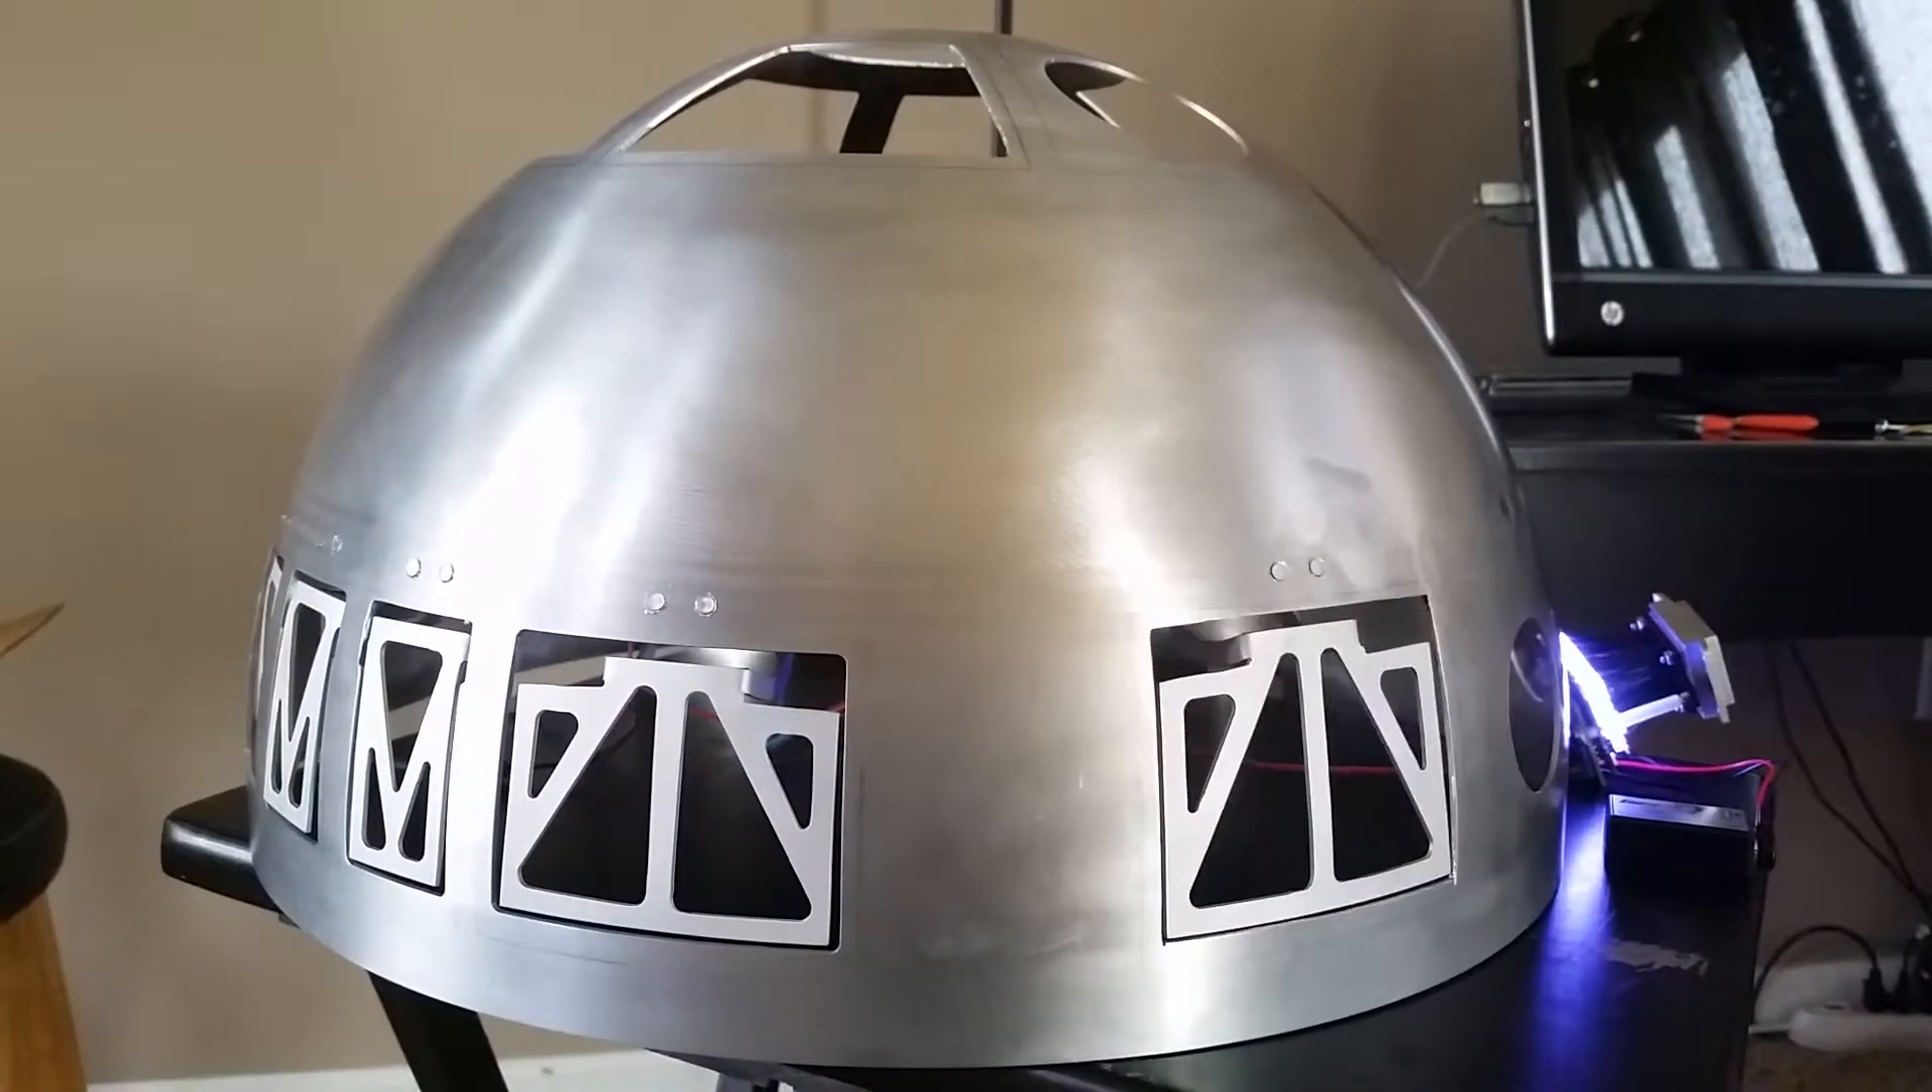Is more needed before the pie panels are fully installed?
Yes.